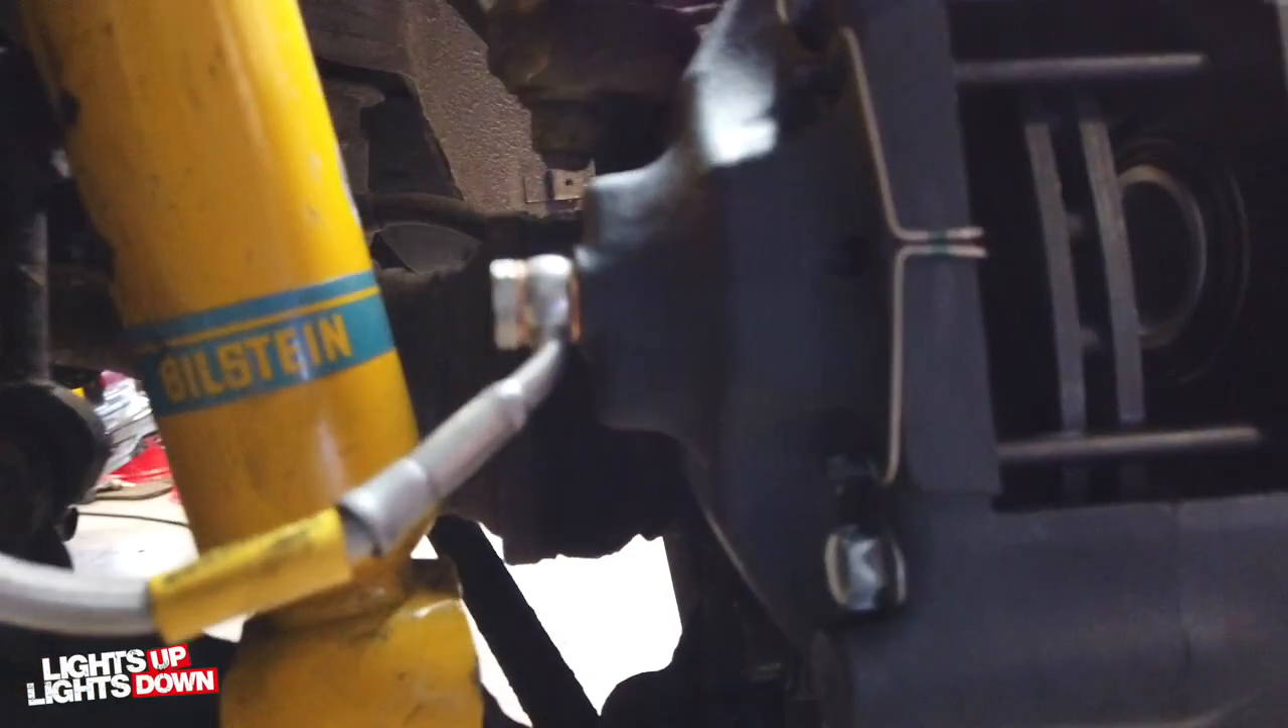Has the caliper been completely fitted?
Yes.